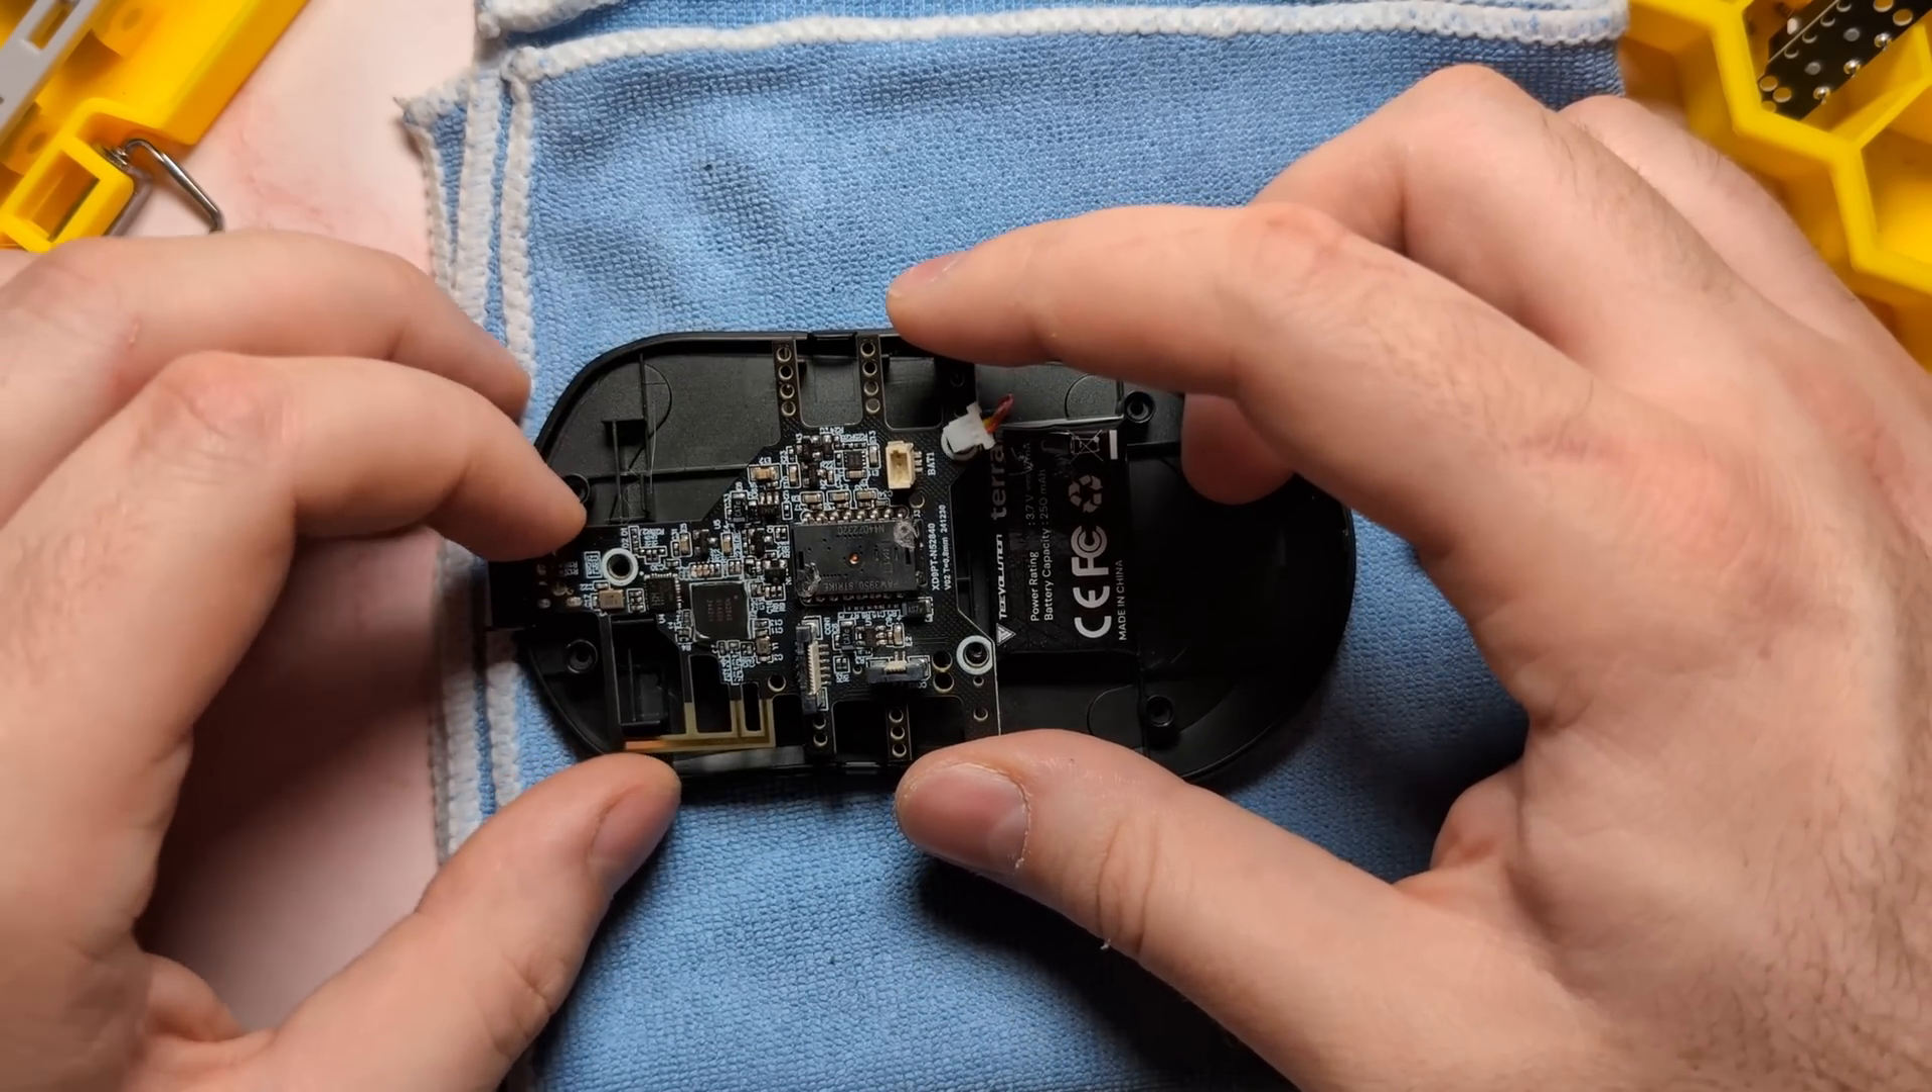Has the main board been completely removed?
No.